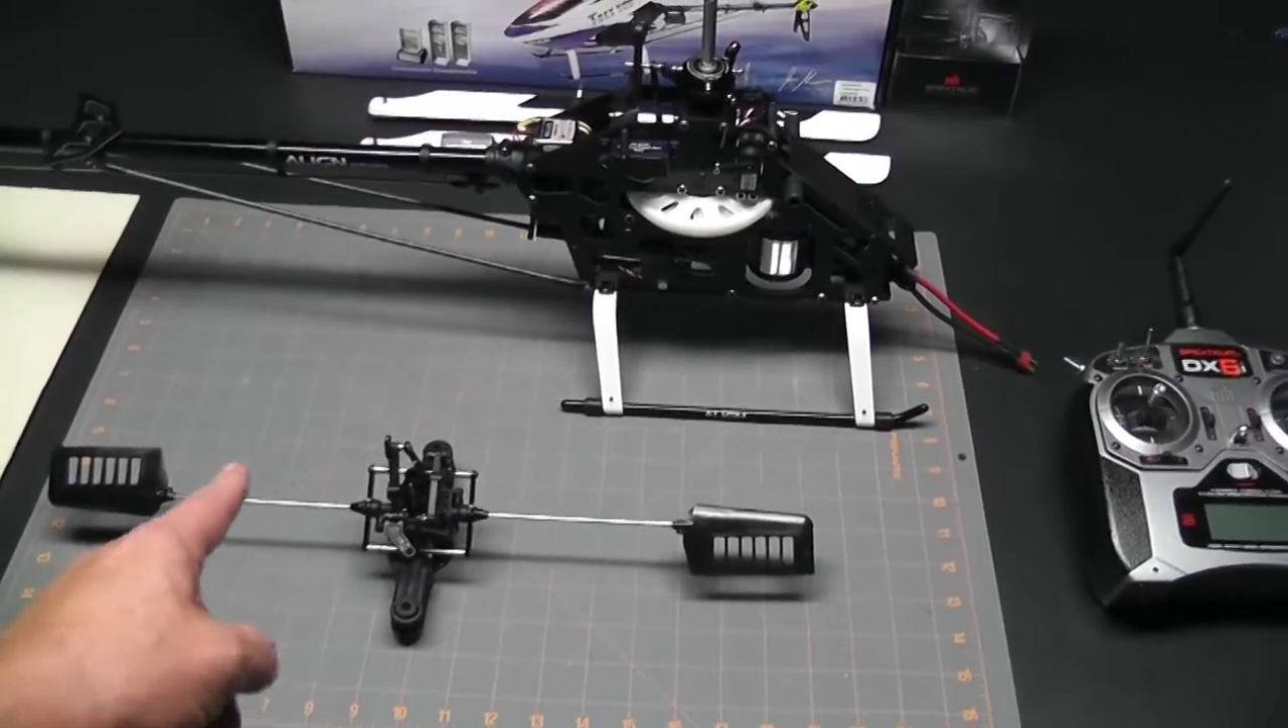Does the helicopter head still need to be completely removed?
No.